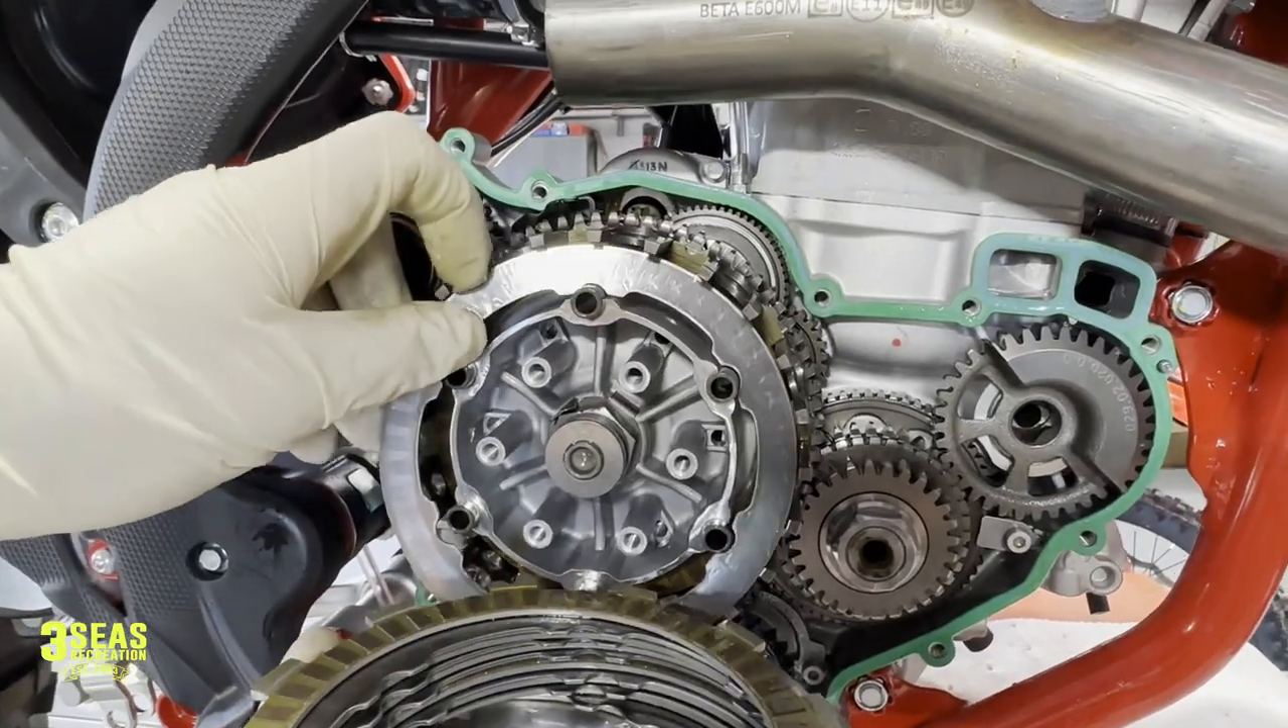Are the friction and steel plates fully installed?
No.